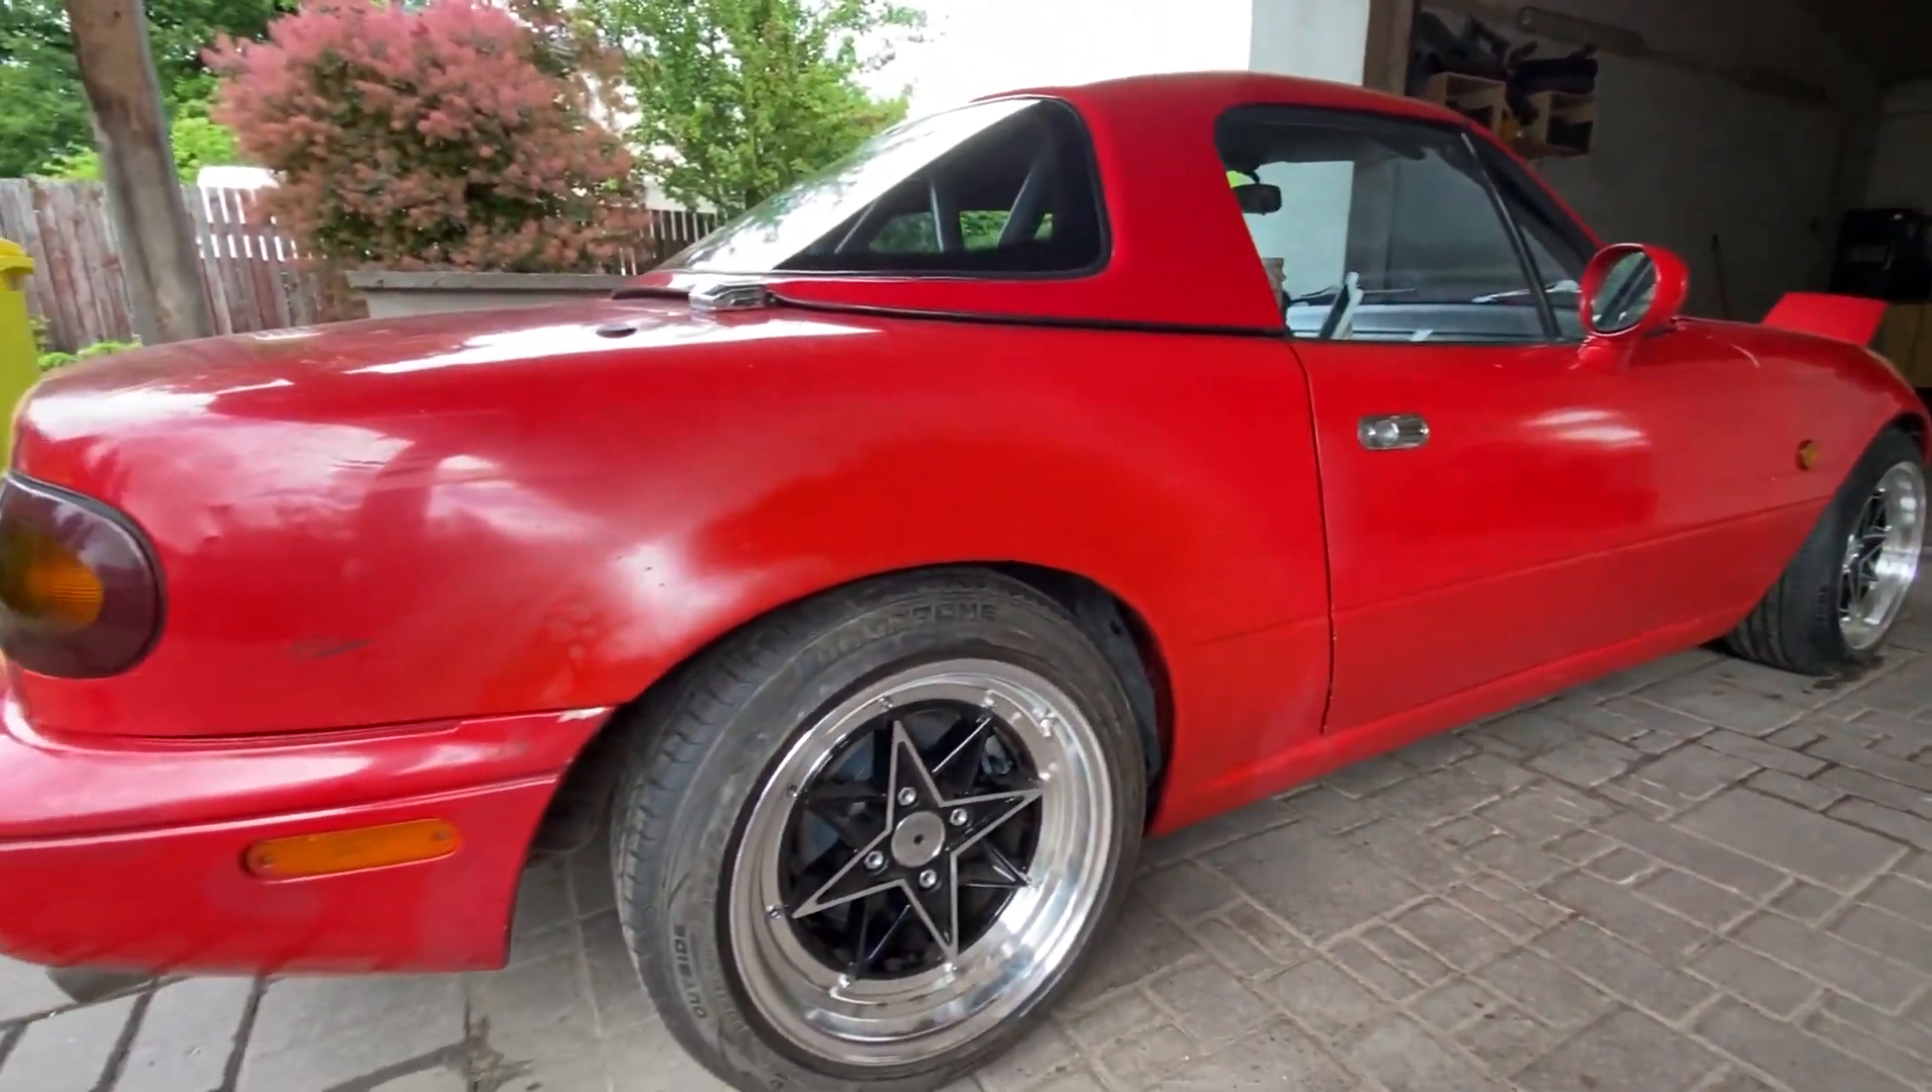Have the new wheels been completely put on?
Yes.